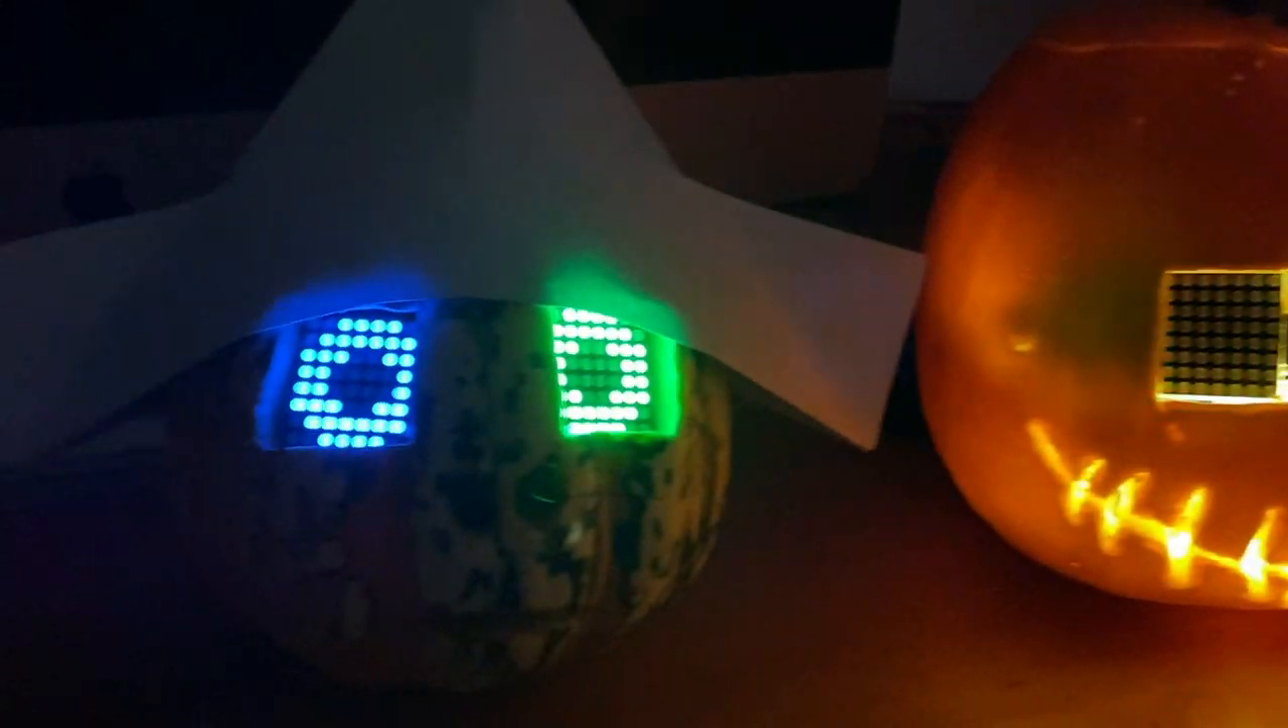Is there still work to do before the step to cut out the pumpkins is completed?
No.